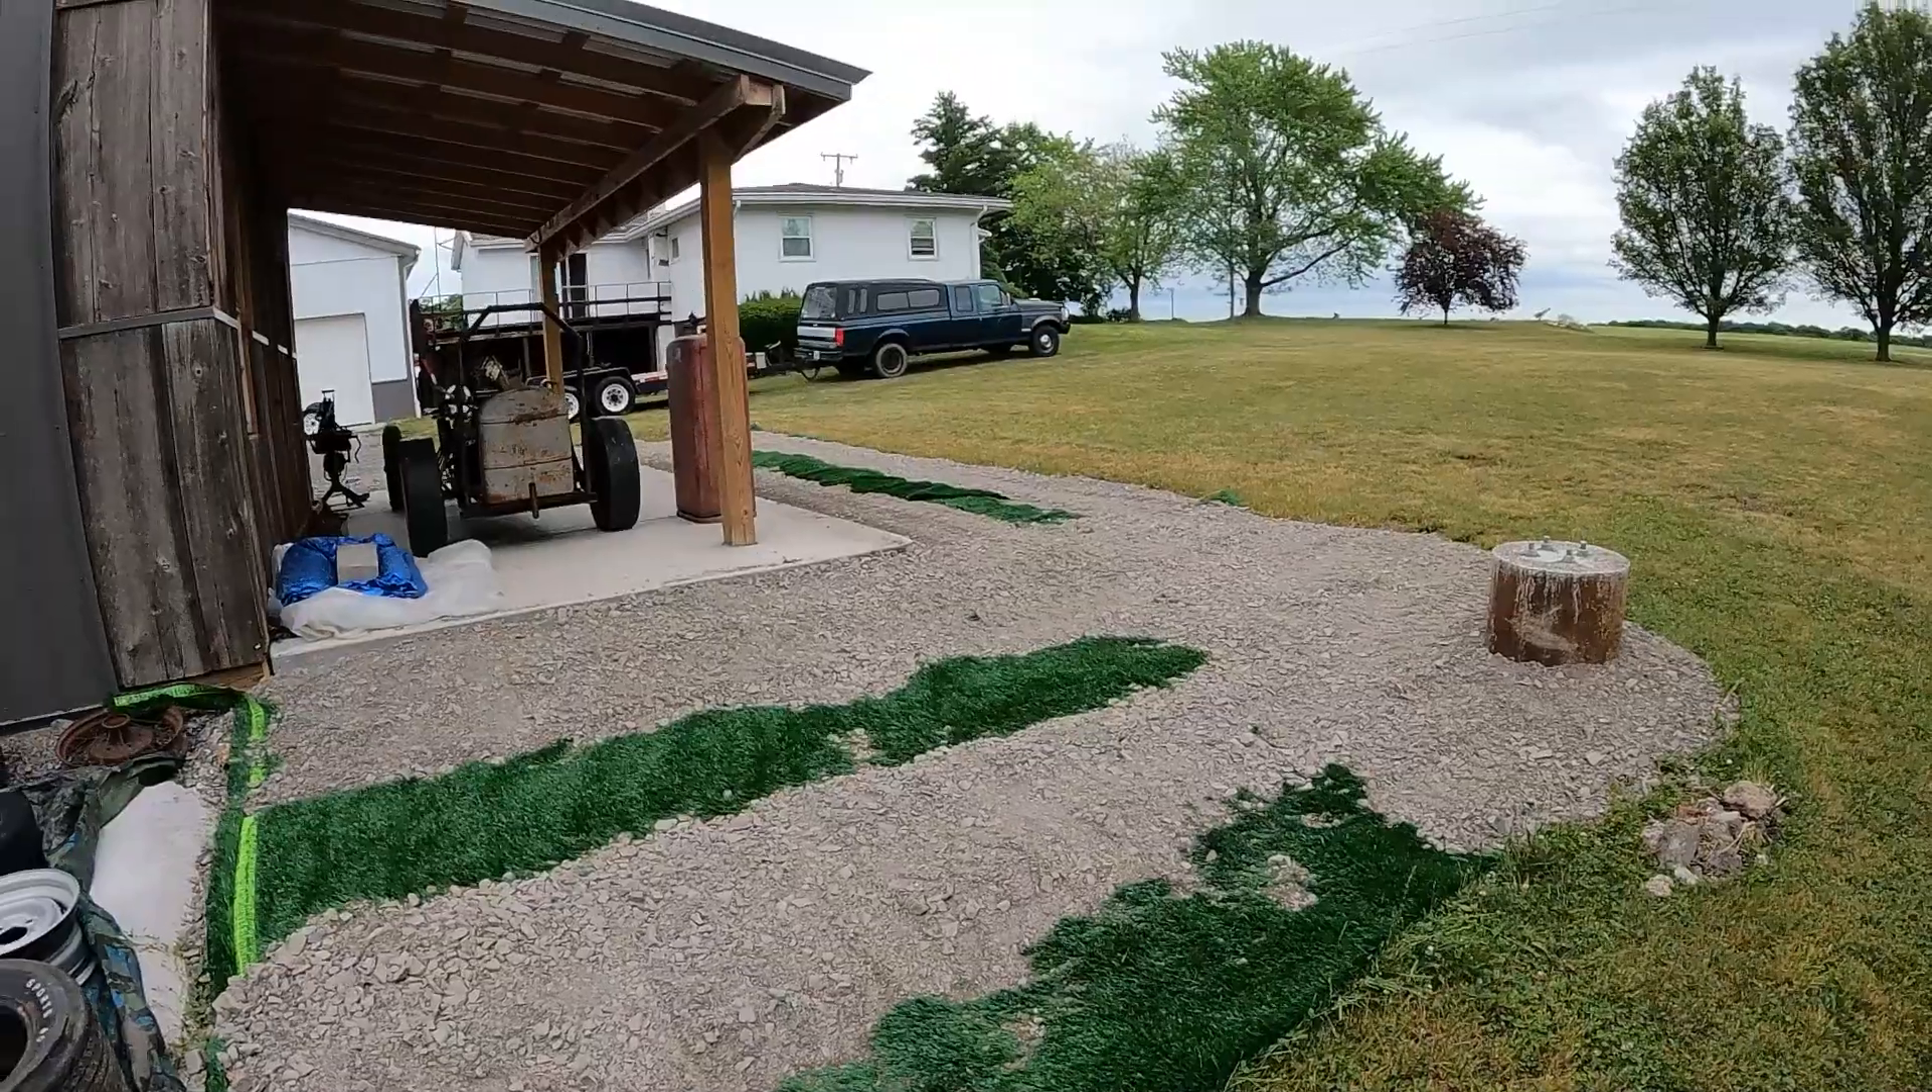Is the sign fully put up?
No.